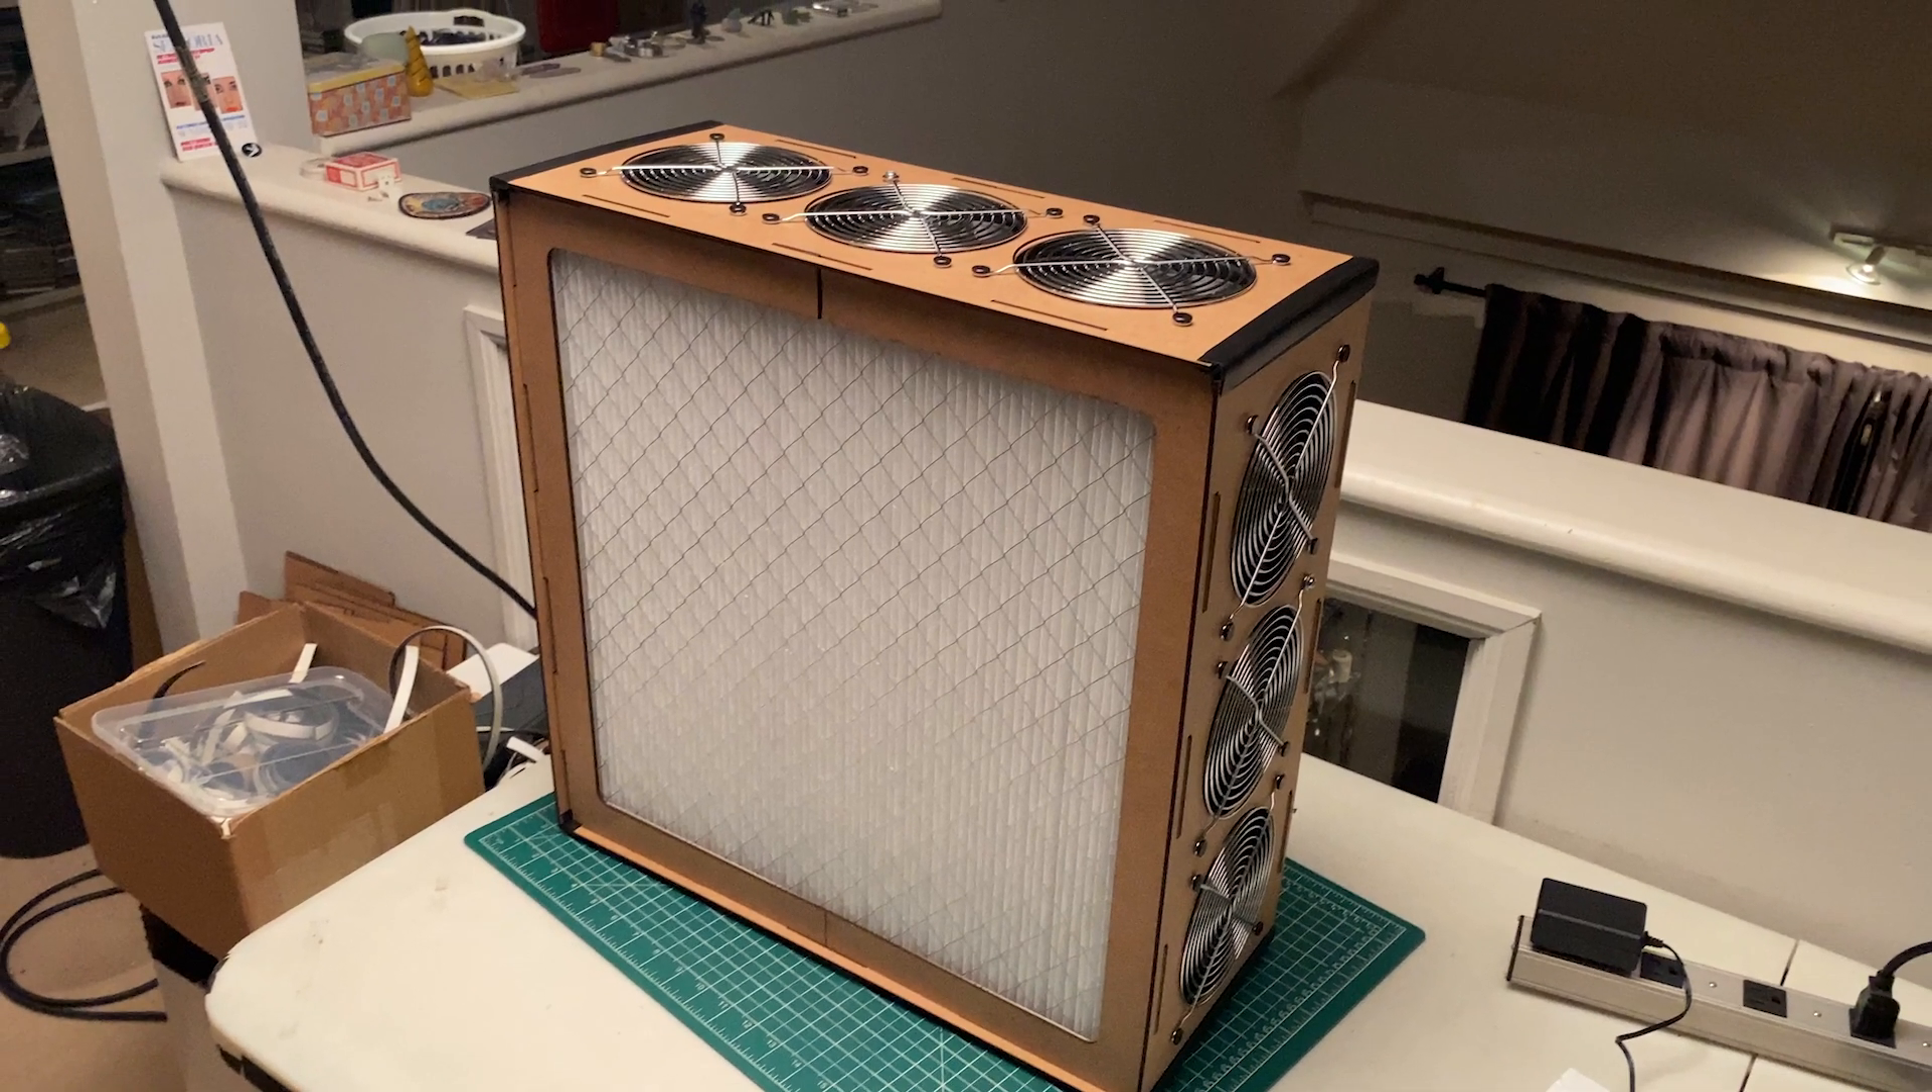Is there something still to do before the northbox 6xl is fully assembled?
No.